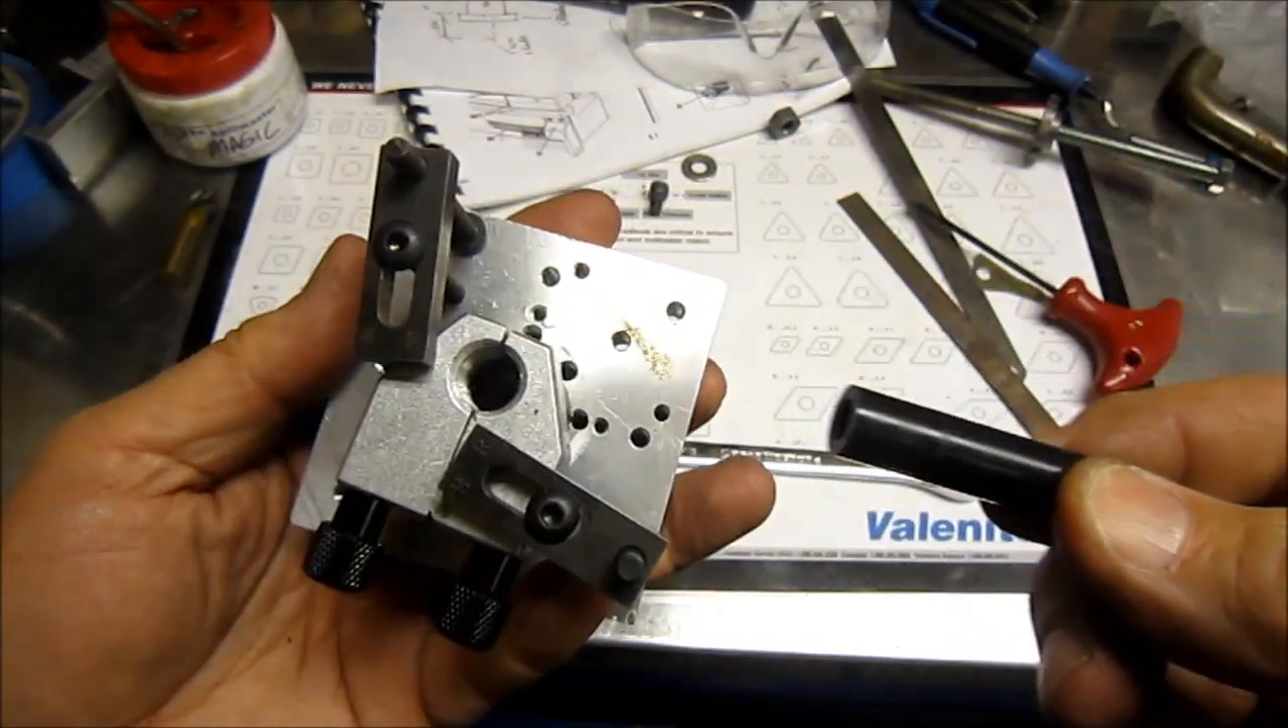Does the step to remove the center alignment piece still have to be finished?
No.